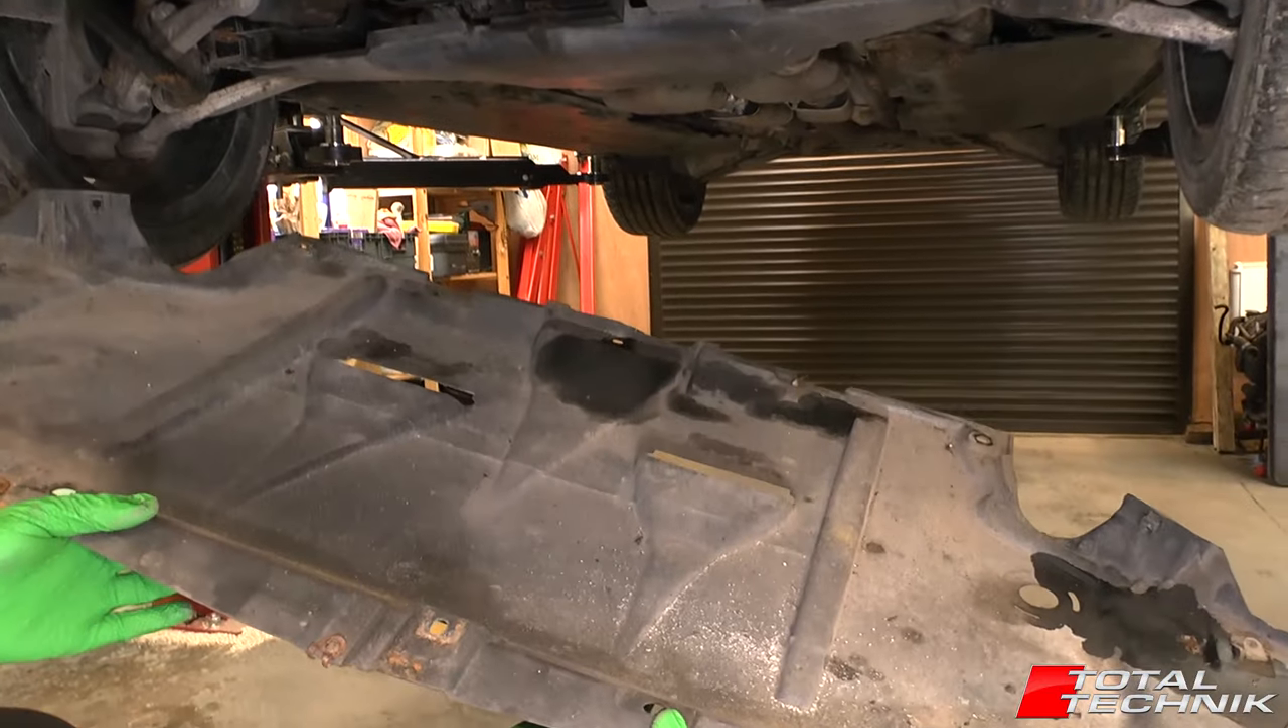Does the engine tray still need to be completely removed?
No.